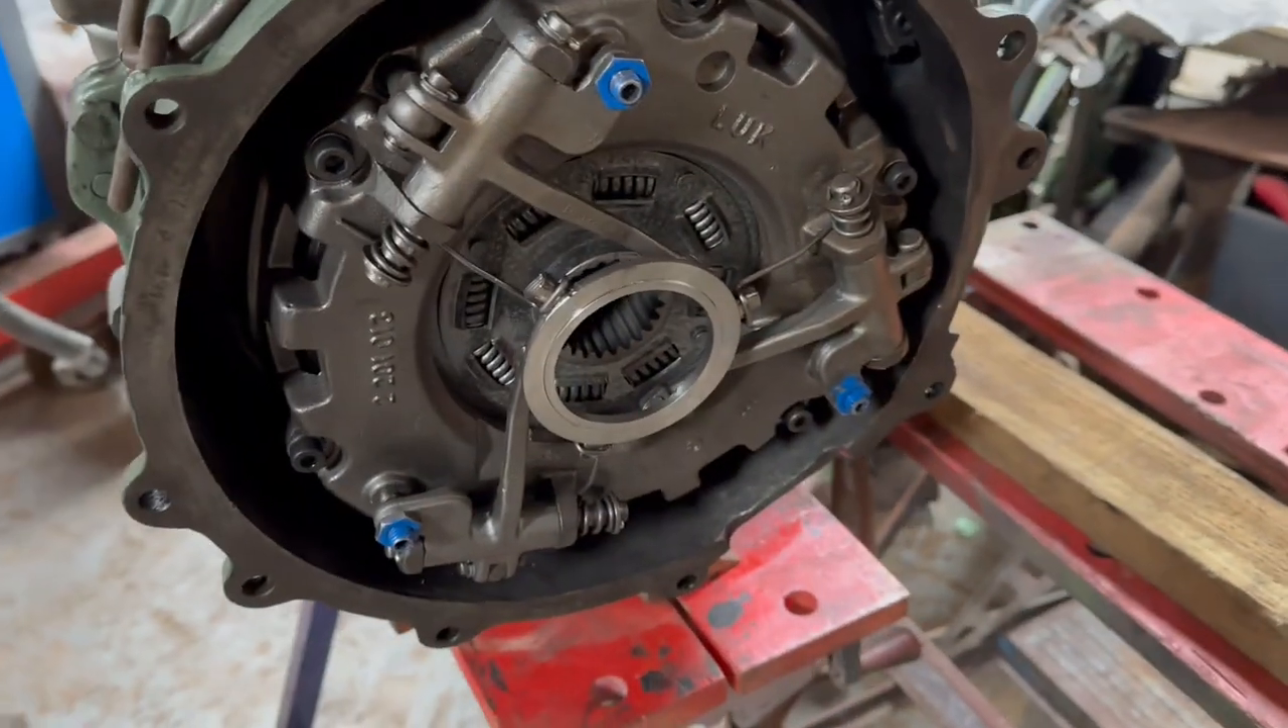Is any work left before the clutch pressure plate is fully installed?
No.